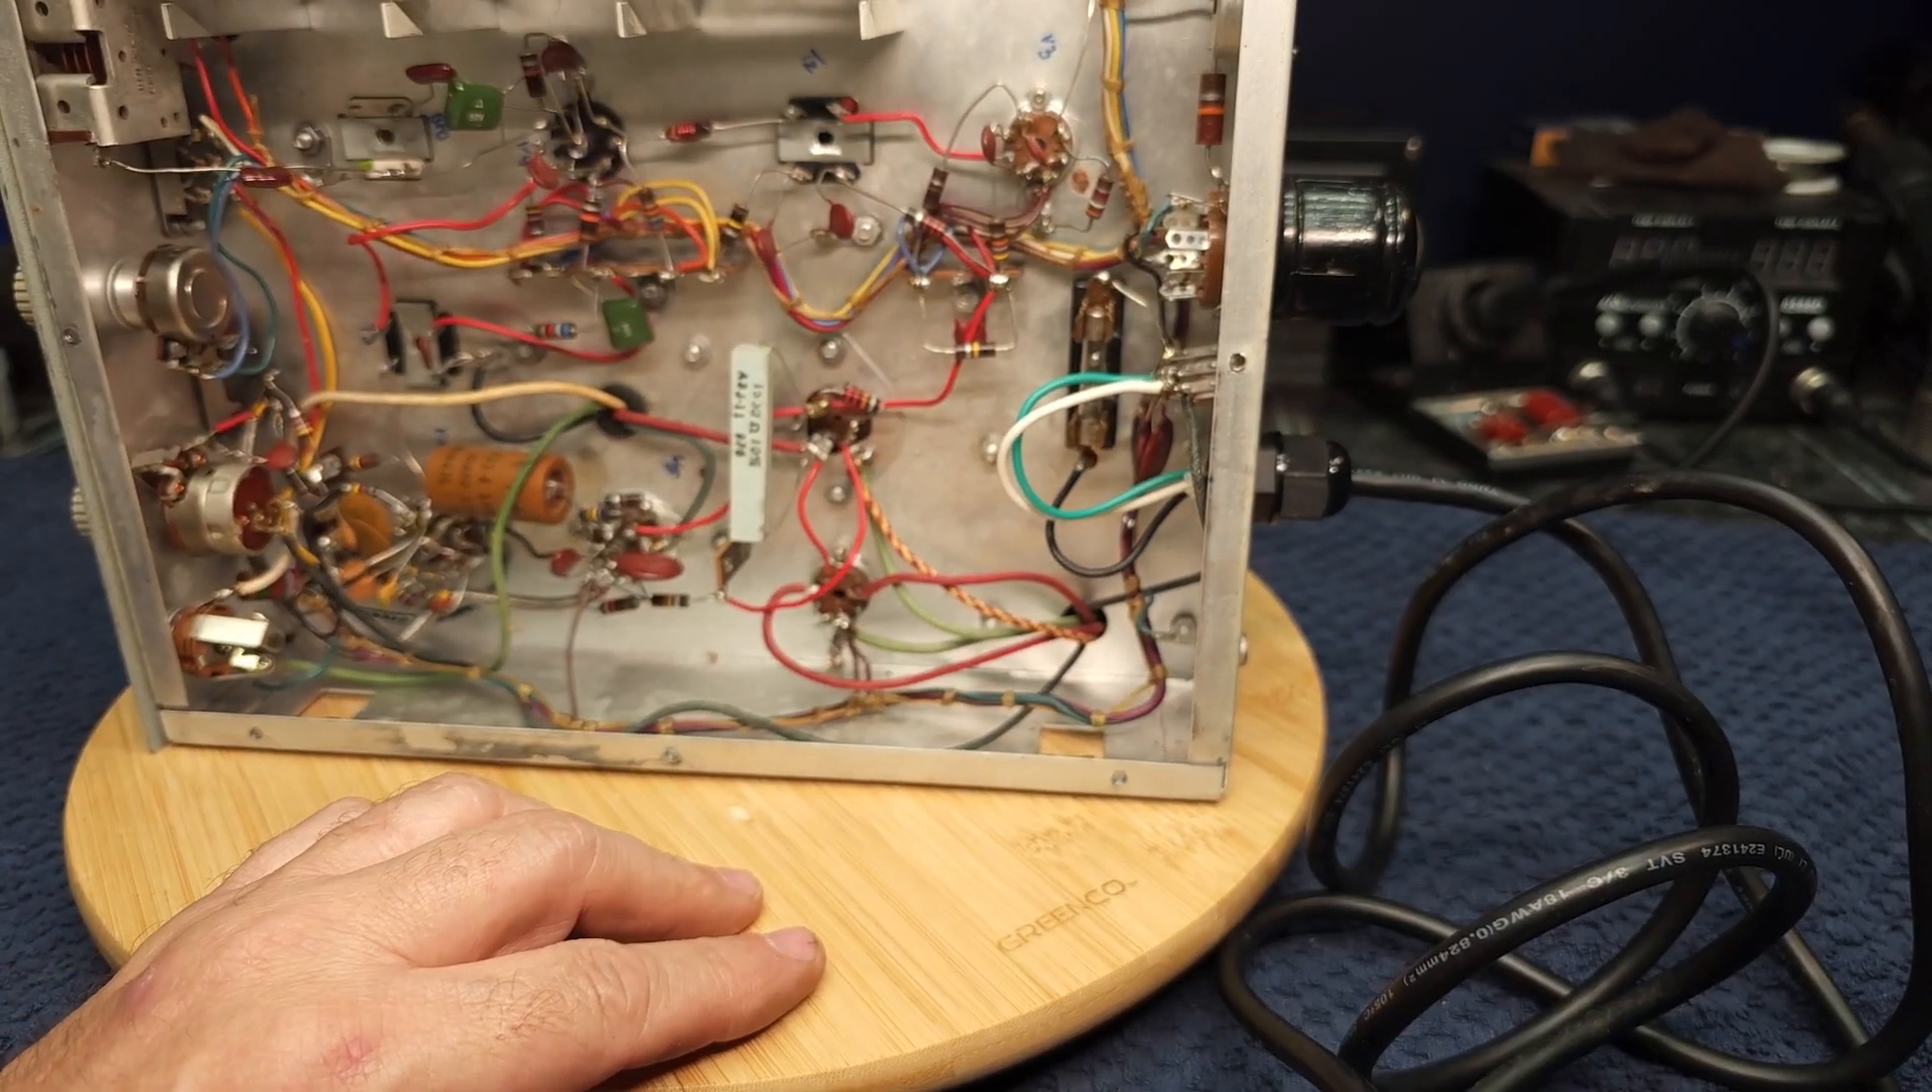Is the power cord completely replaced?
Yes.